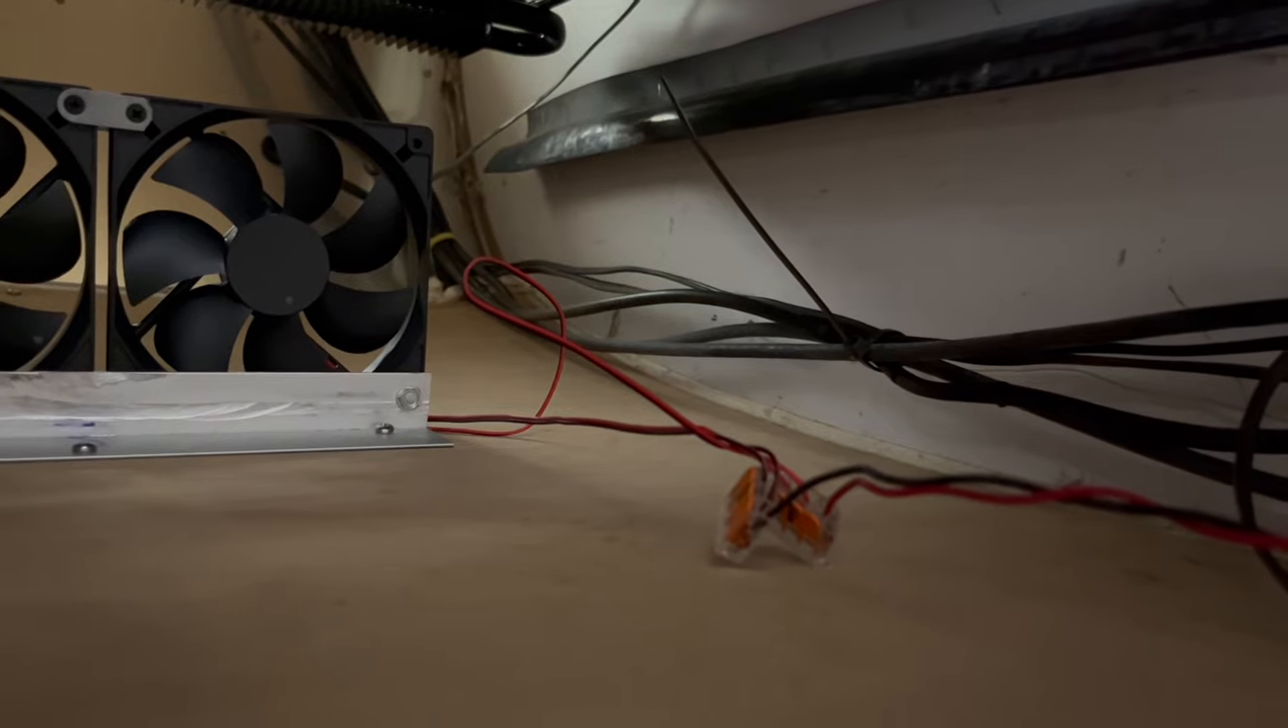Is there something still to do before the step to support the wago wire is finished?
Yes.